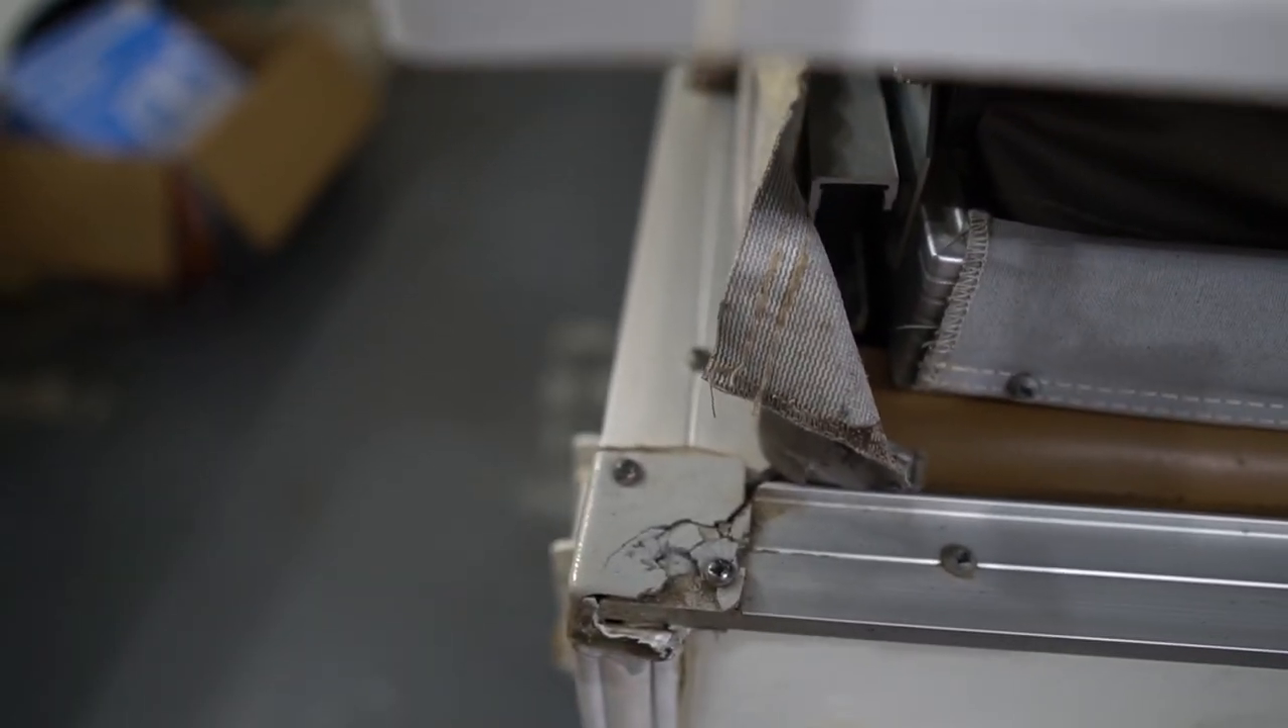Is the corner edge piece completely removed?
No.